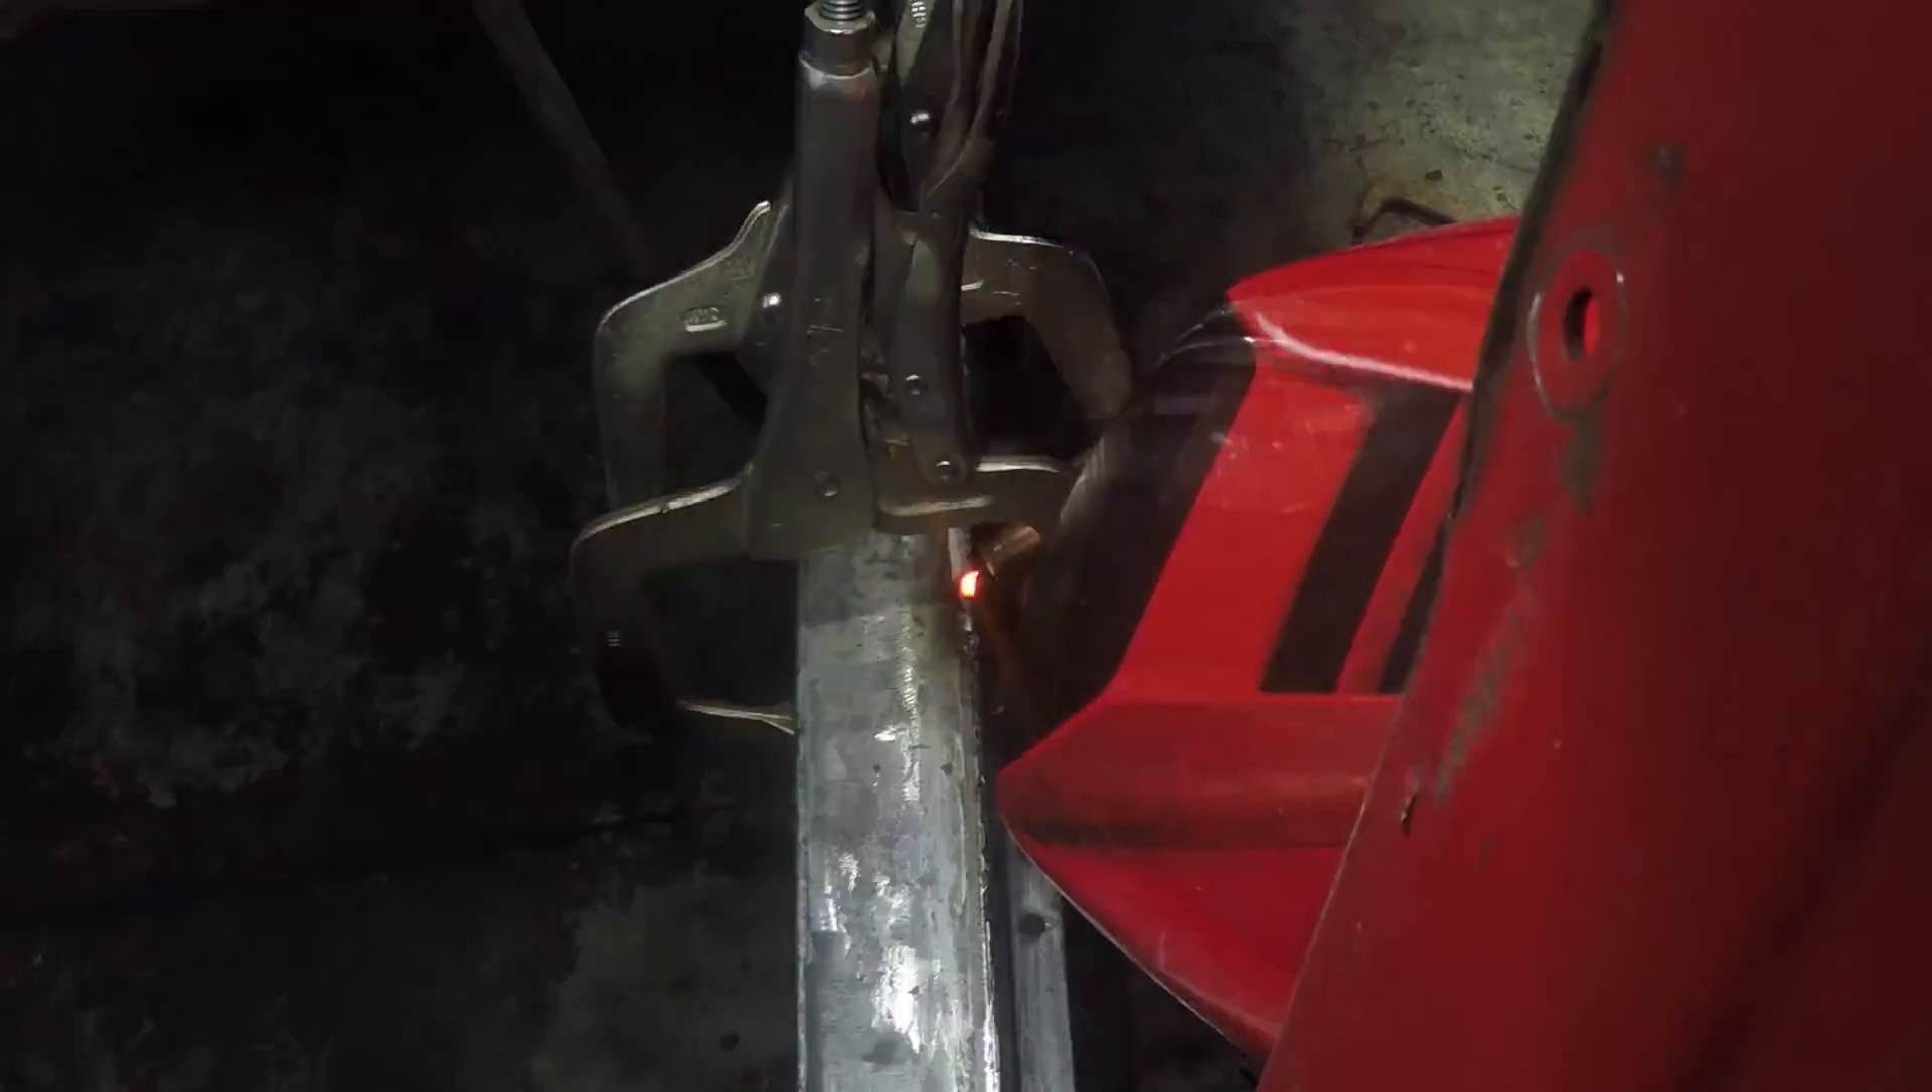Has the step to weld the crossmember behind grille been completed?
No.